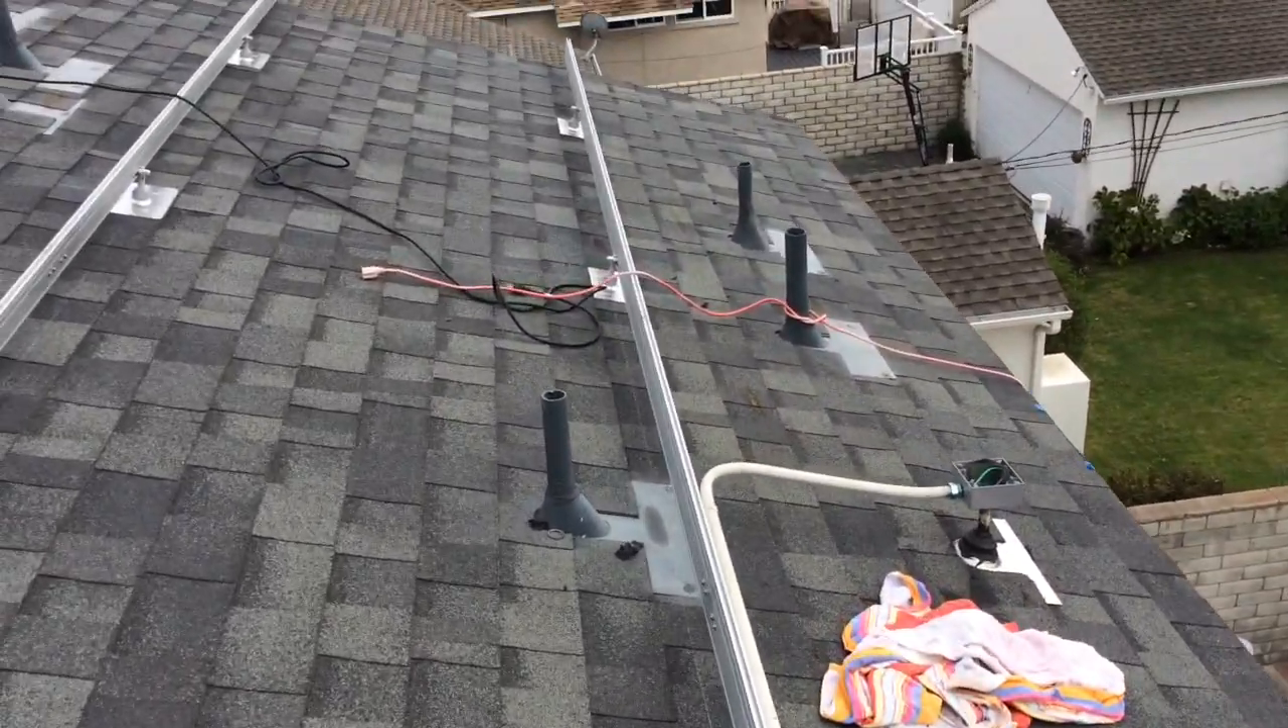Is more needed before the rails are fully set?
No.